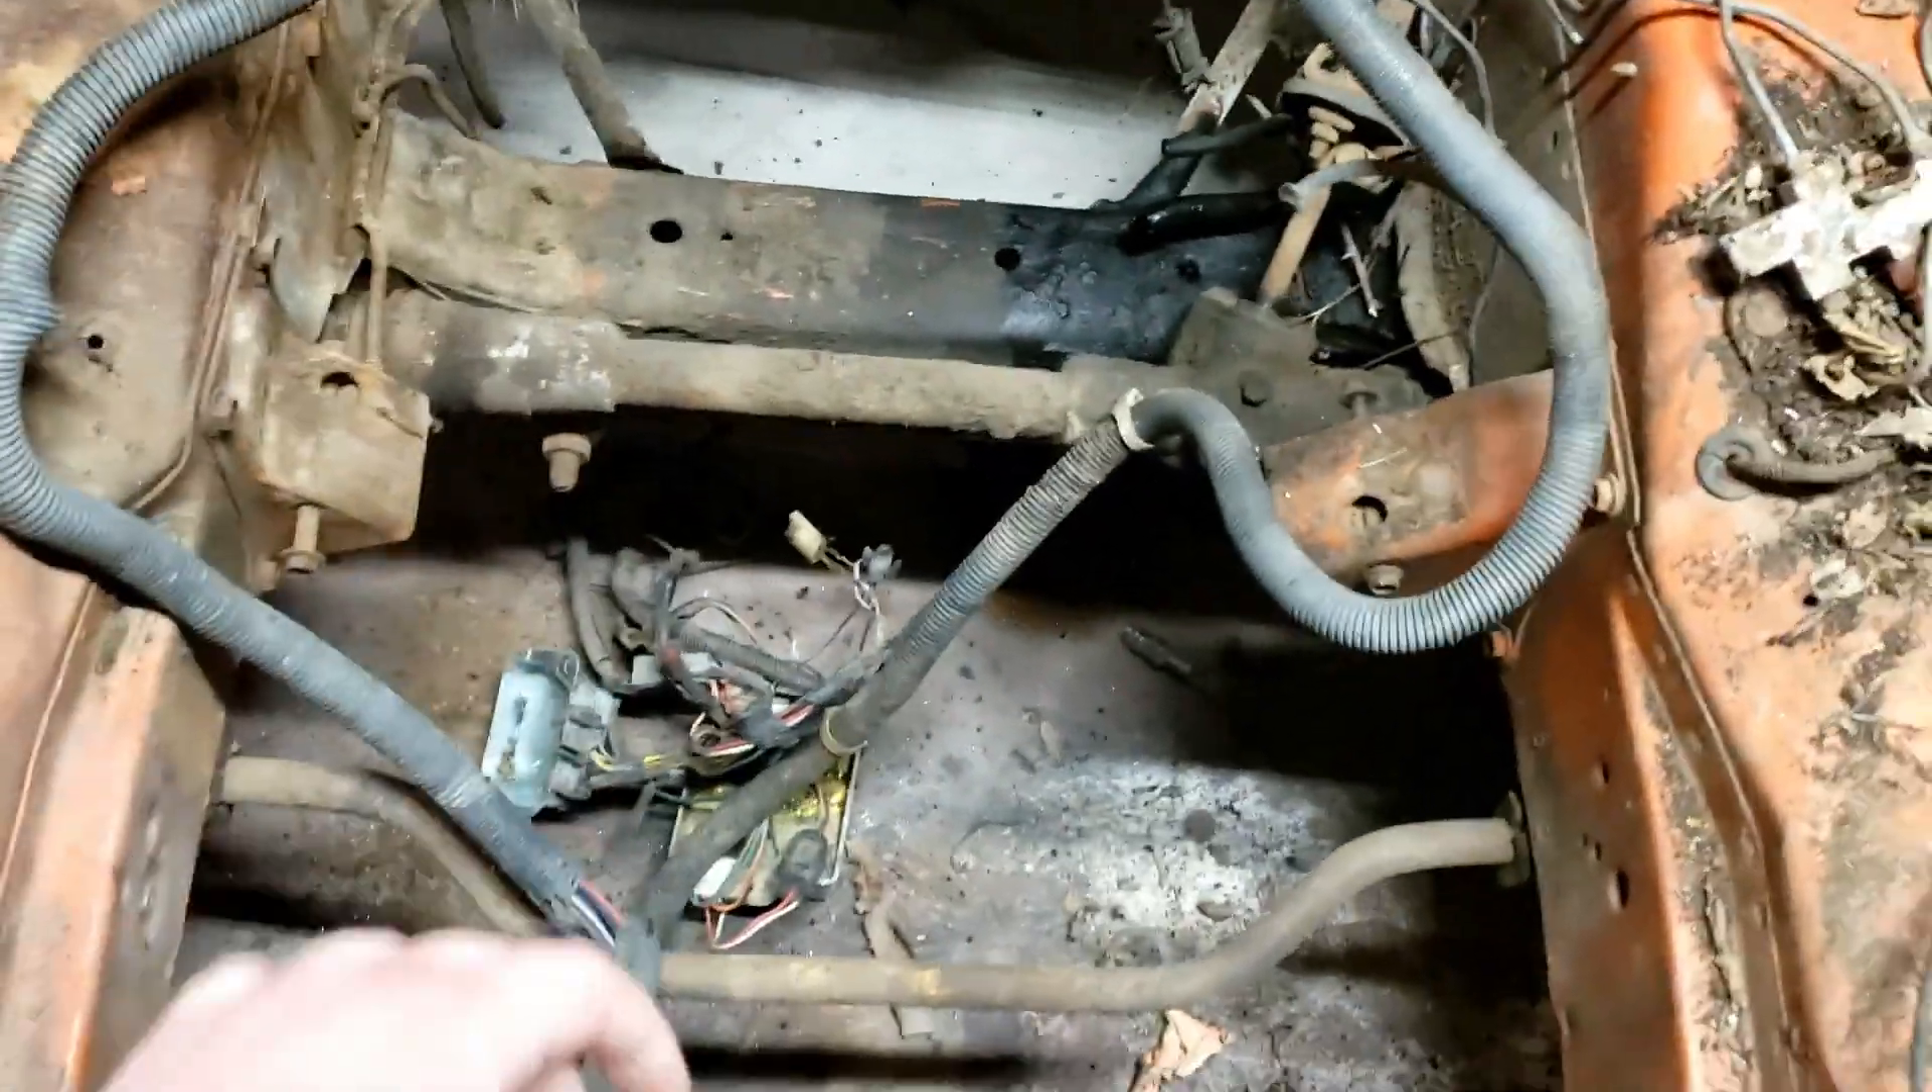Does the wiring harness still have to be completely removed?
Yes.